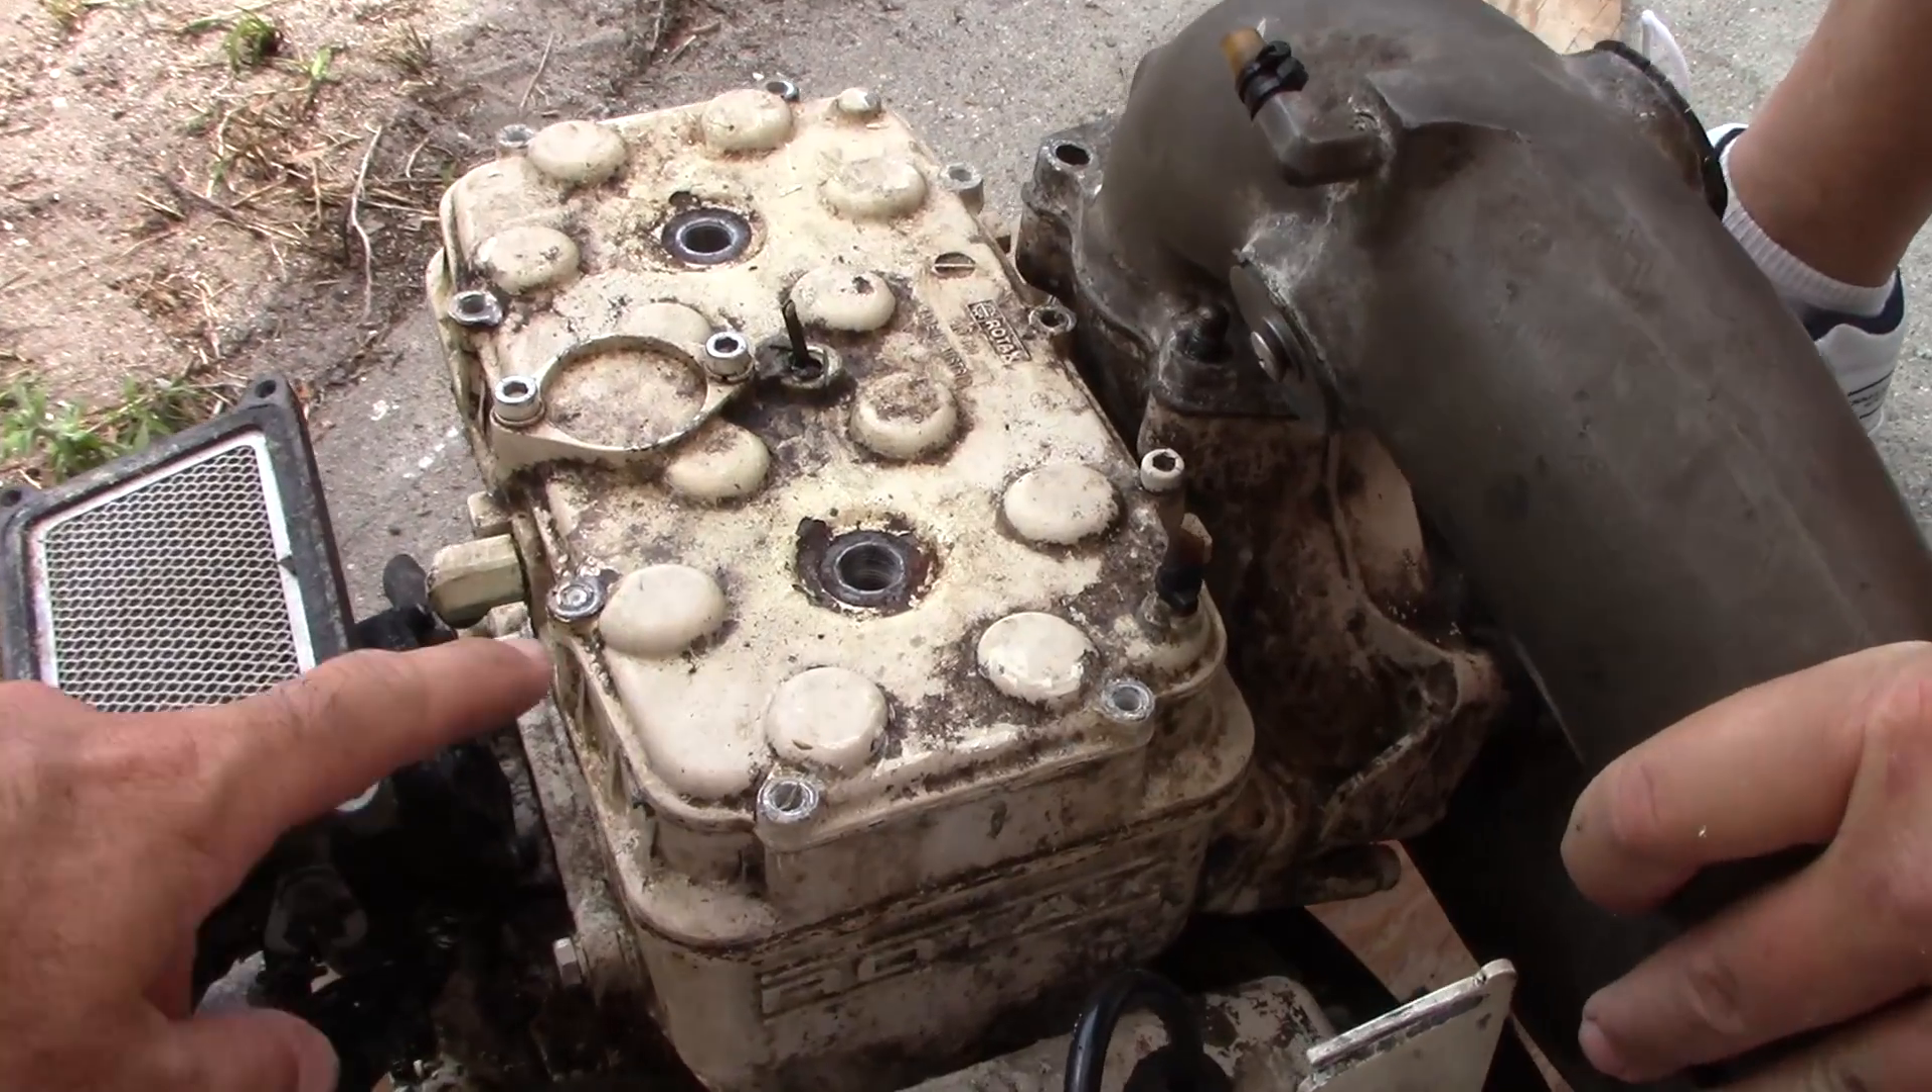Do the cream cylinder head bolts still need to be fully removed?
Yes.